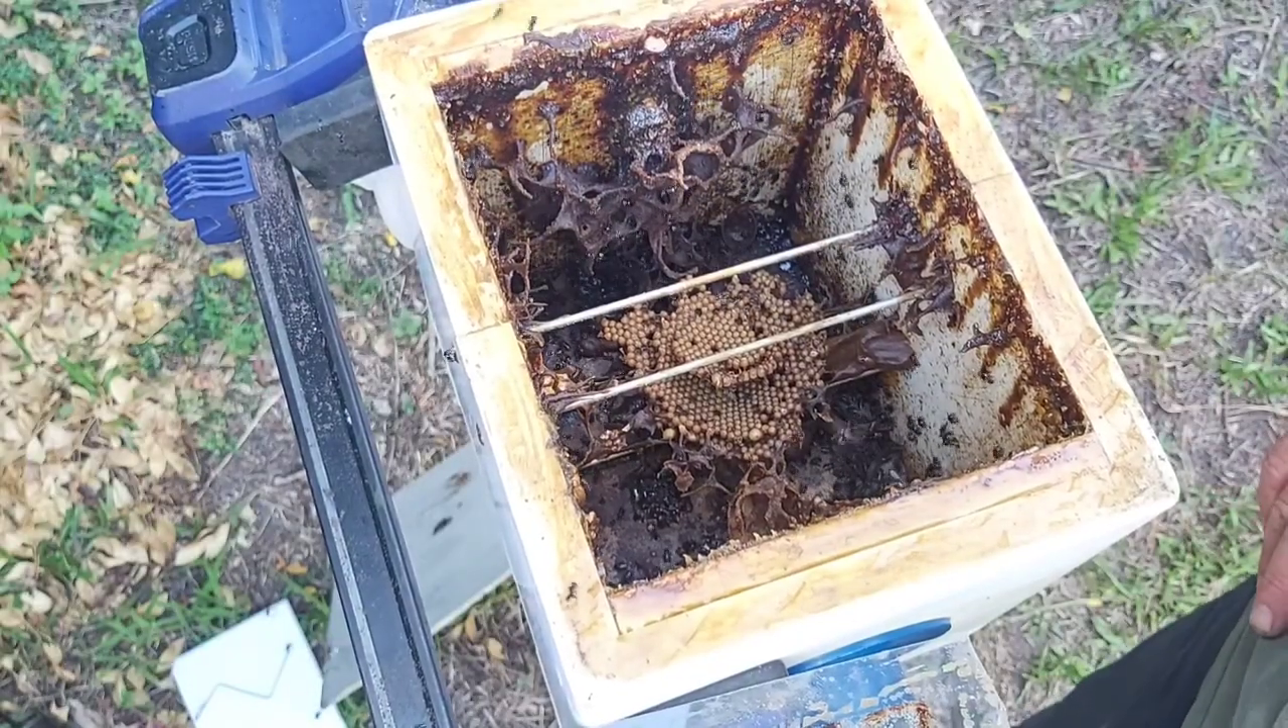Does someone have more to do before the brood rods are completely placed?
No.